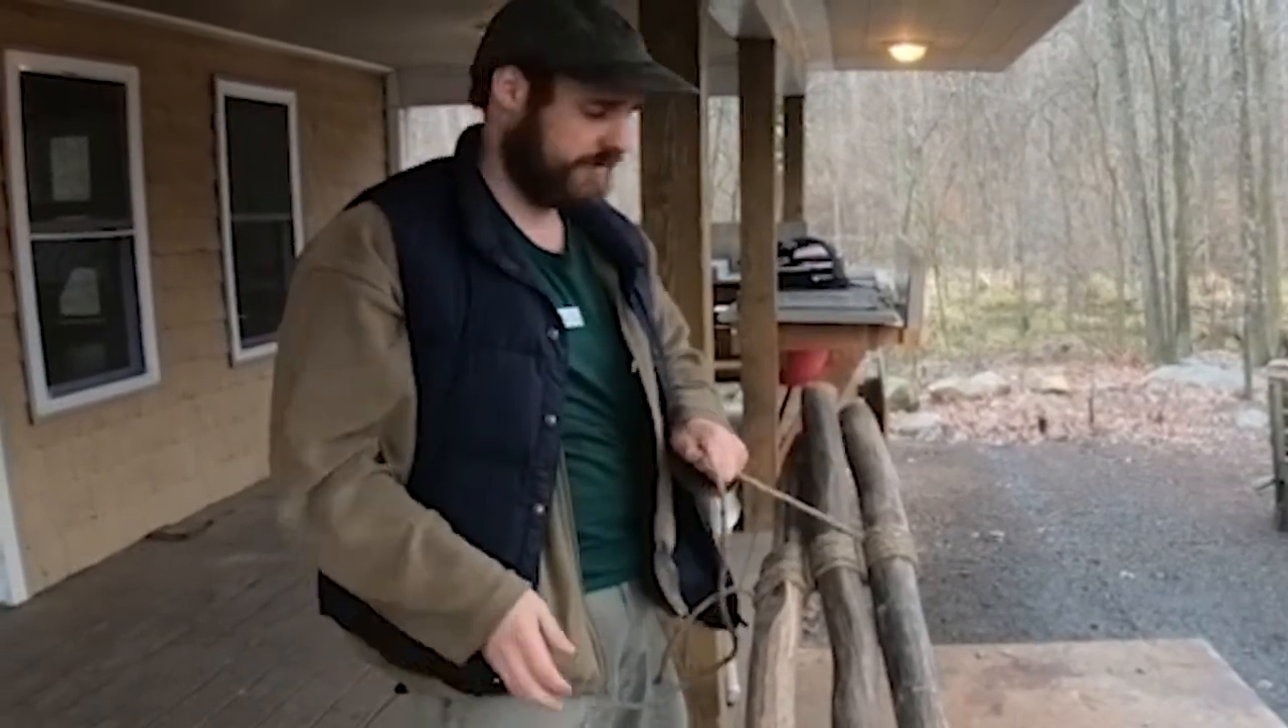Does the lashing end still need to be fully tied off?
Yes.